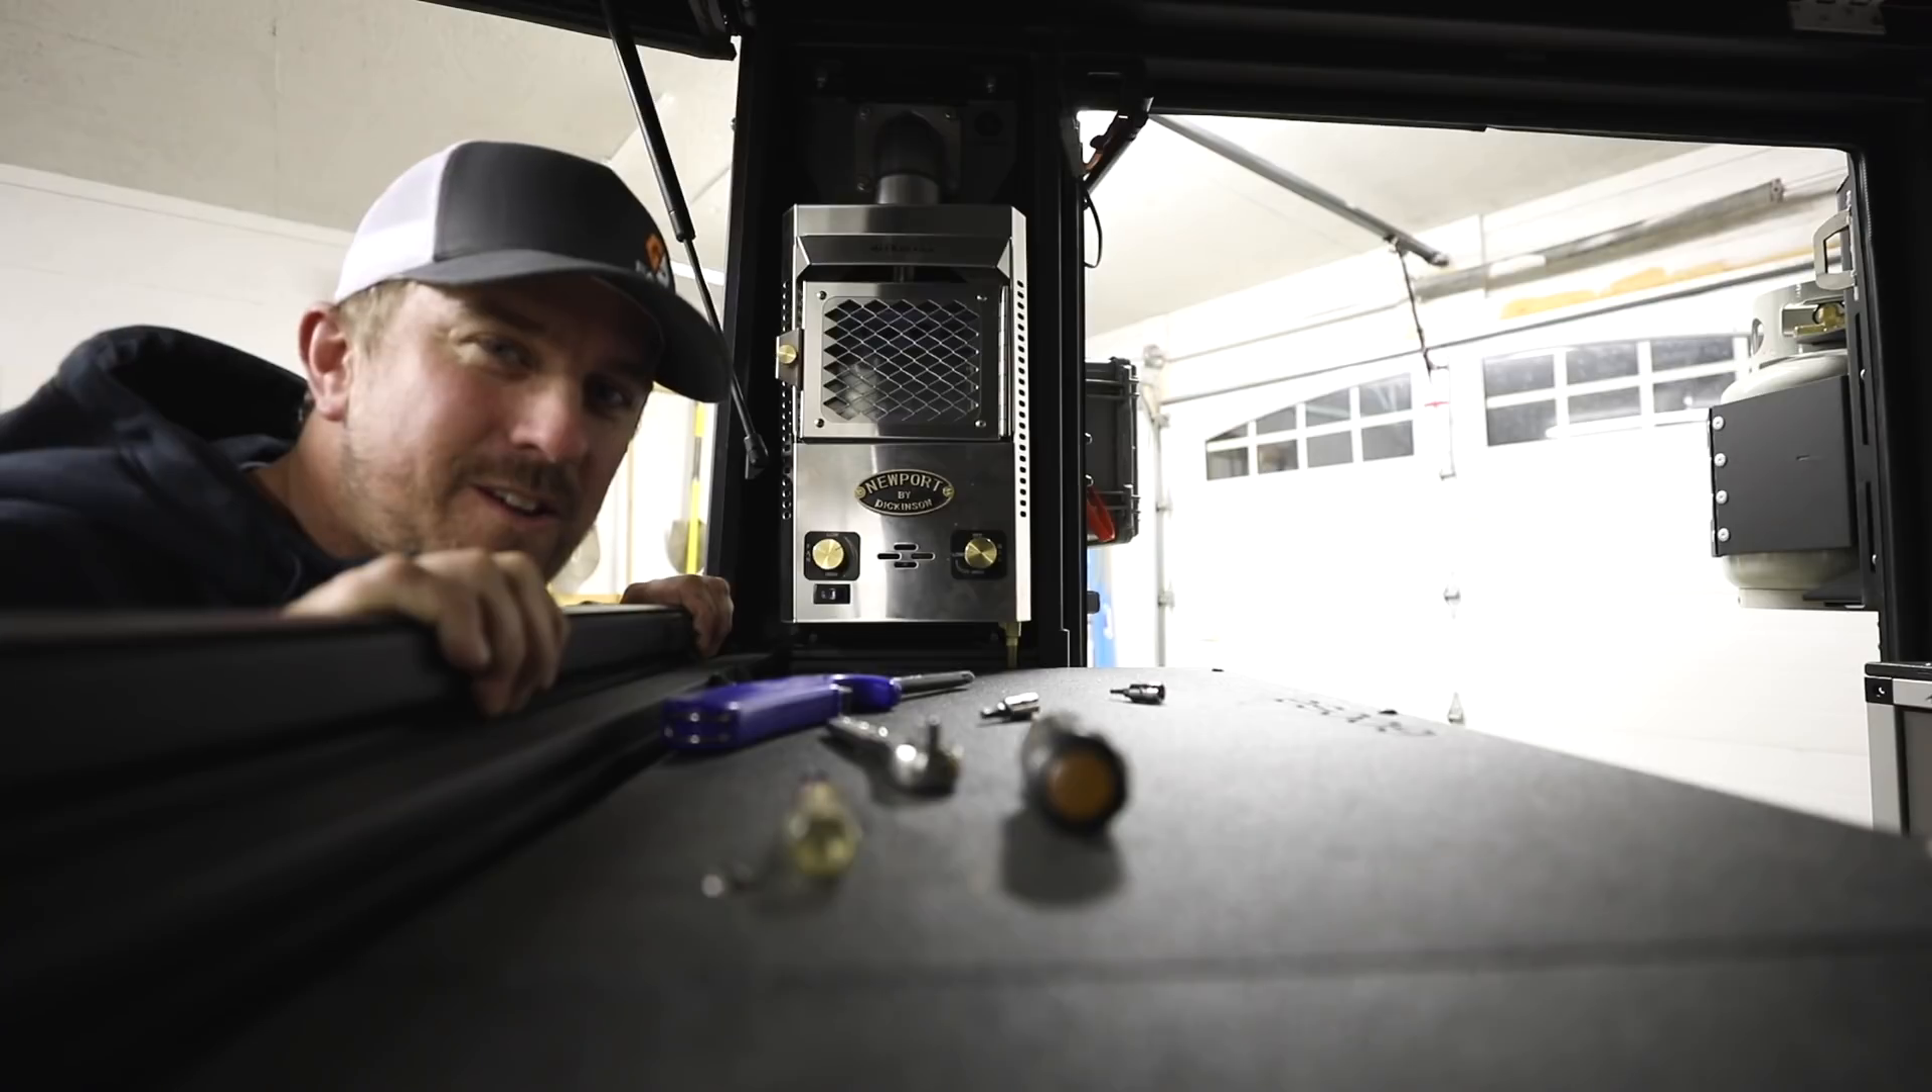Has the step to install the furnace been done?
Yes.